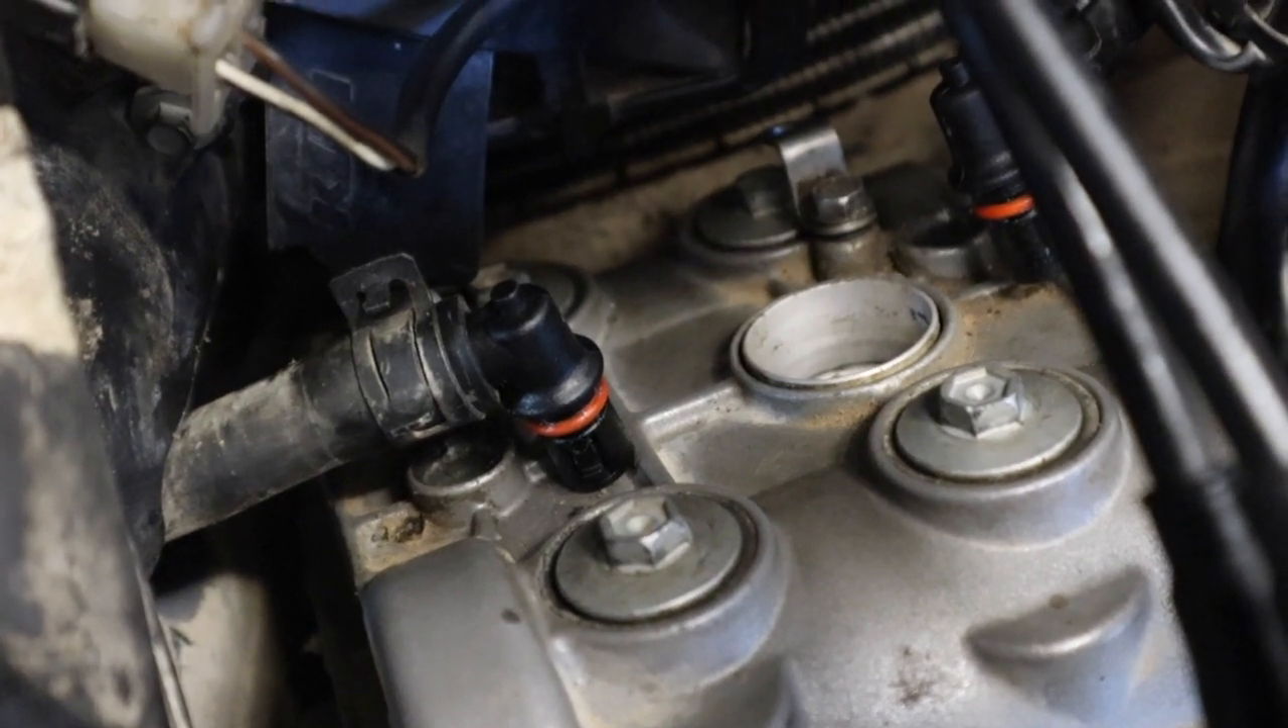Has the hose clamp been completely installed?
Yes.